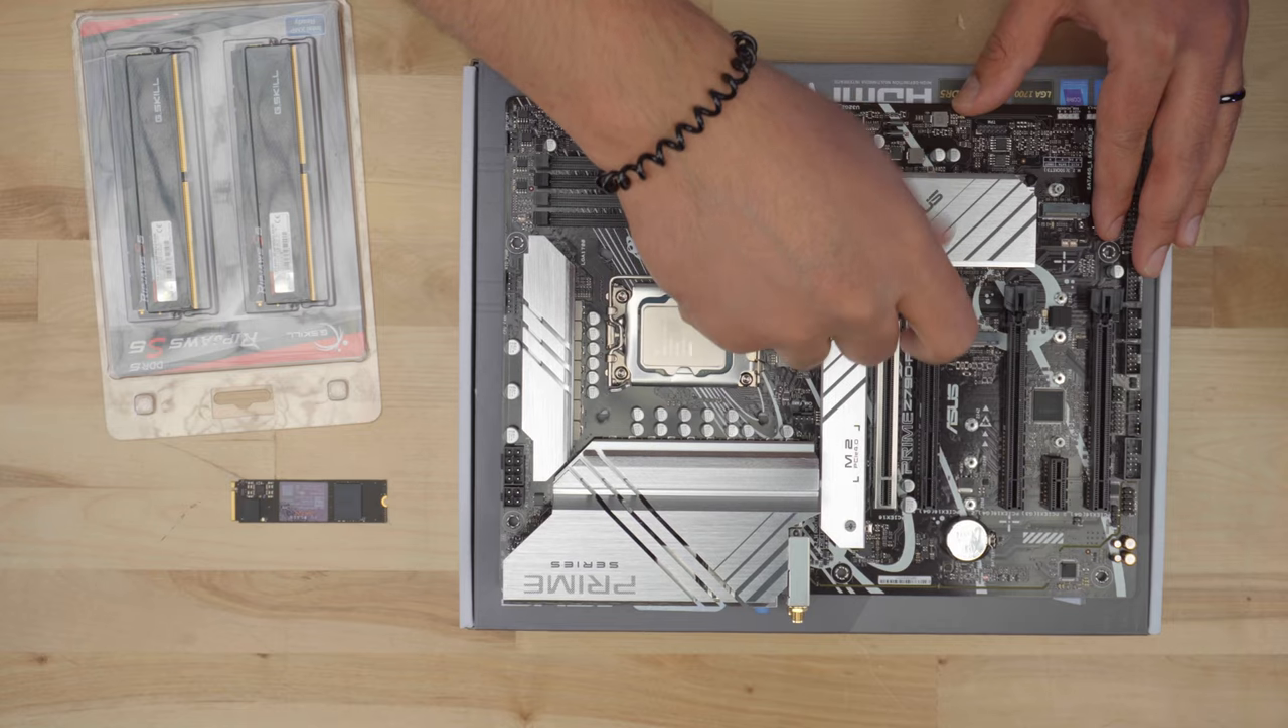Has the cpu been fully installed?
Yes.